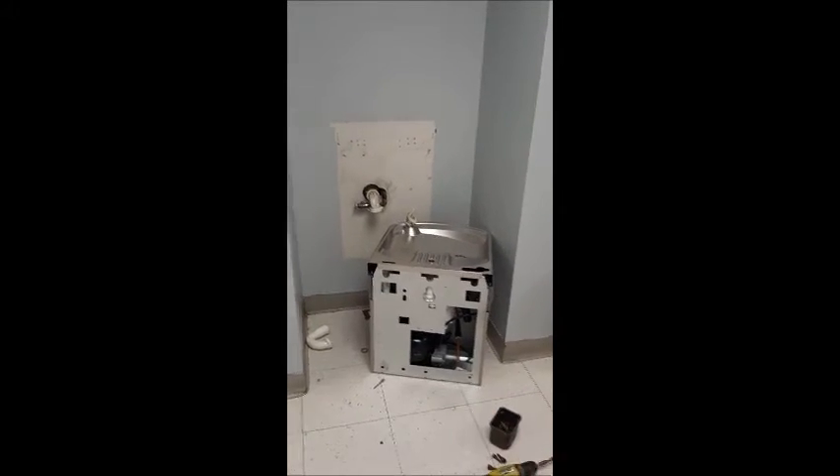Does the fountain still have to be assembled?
Yes.